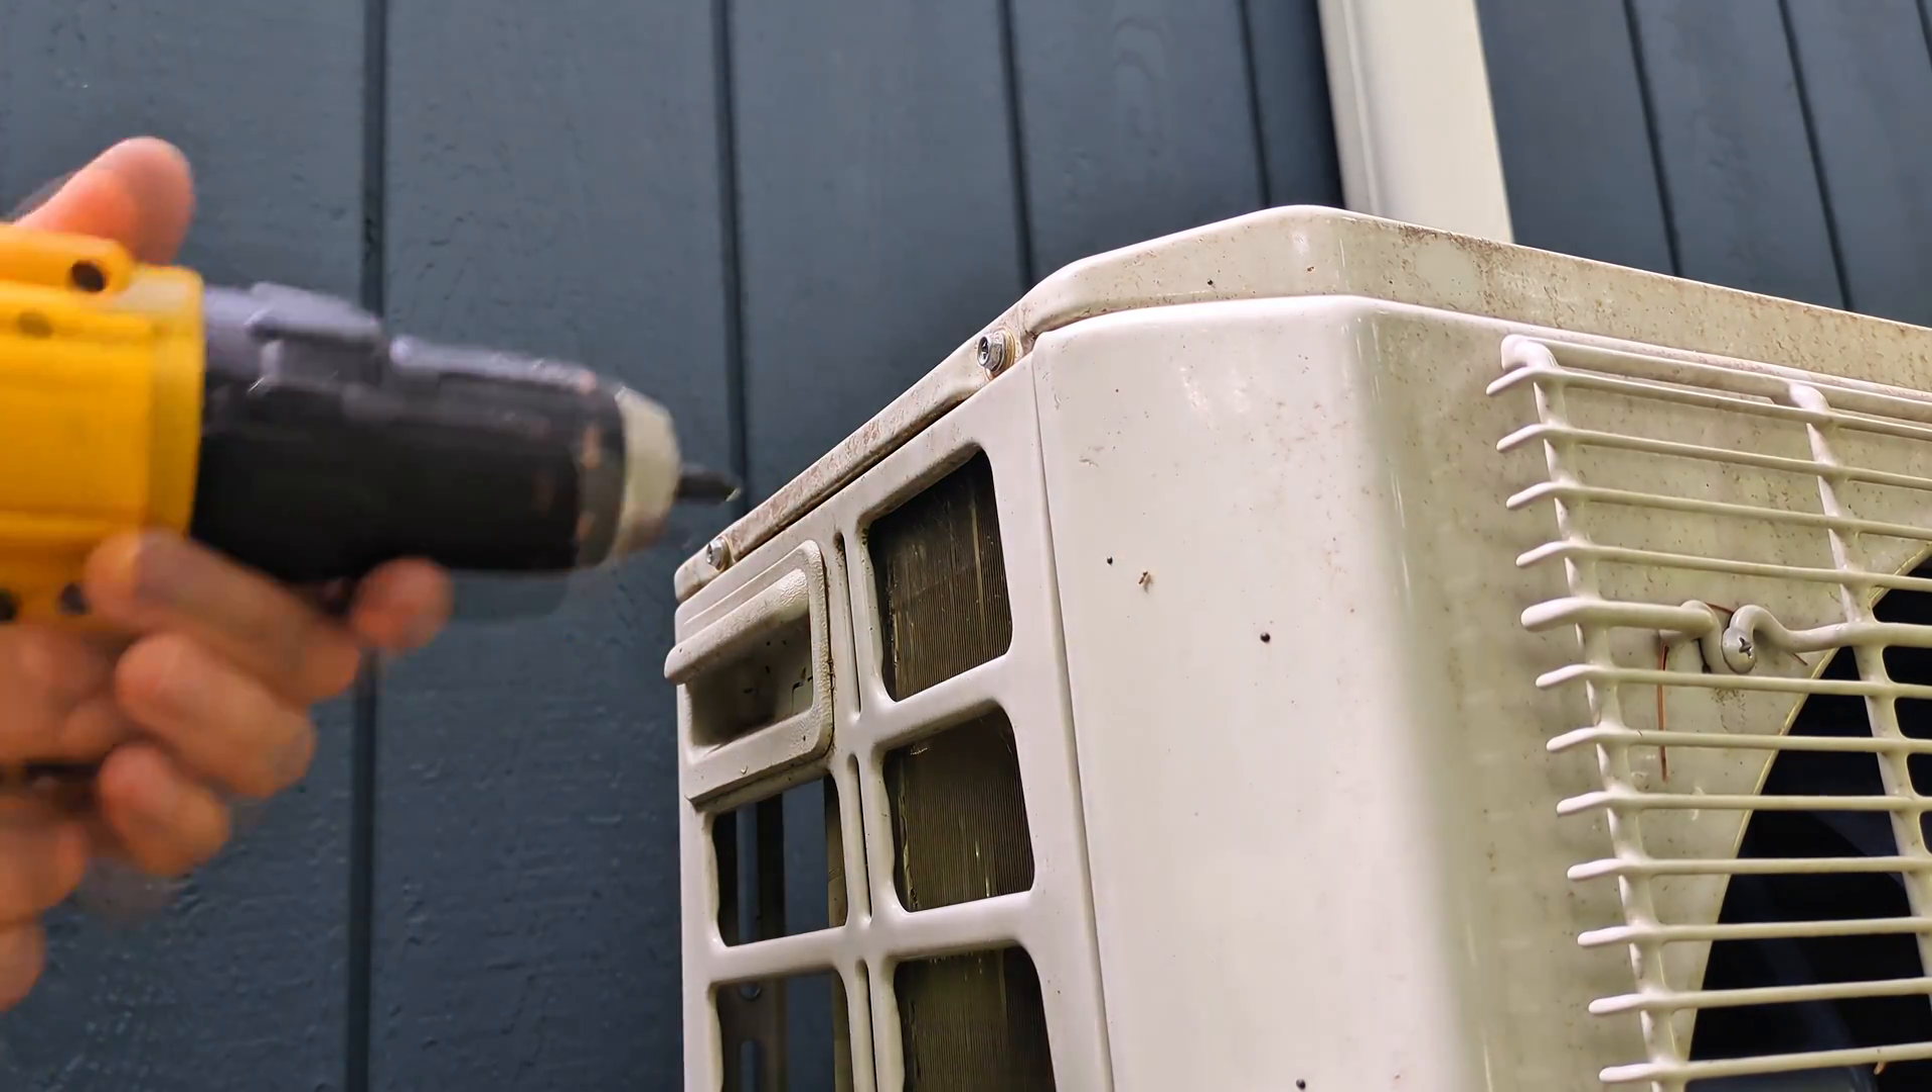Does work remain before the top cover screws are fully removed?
Yes.